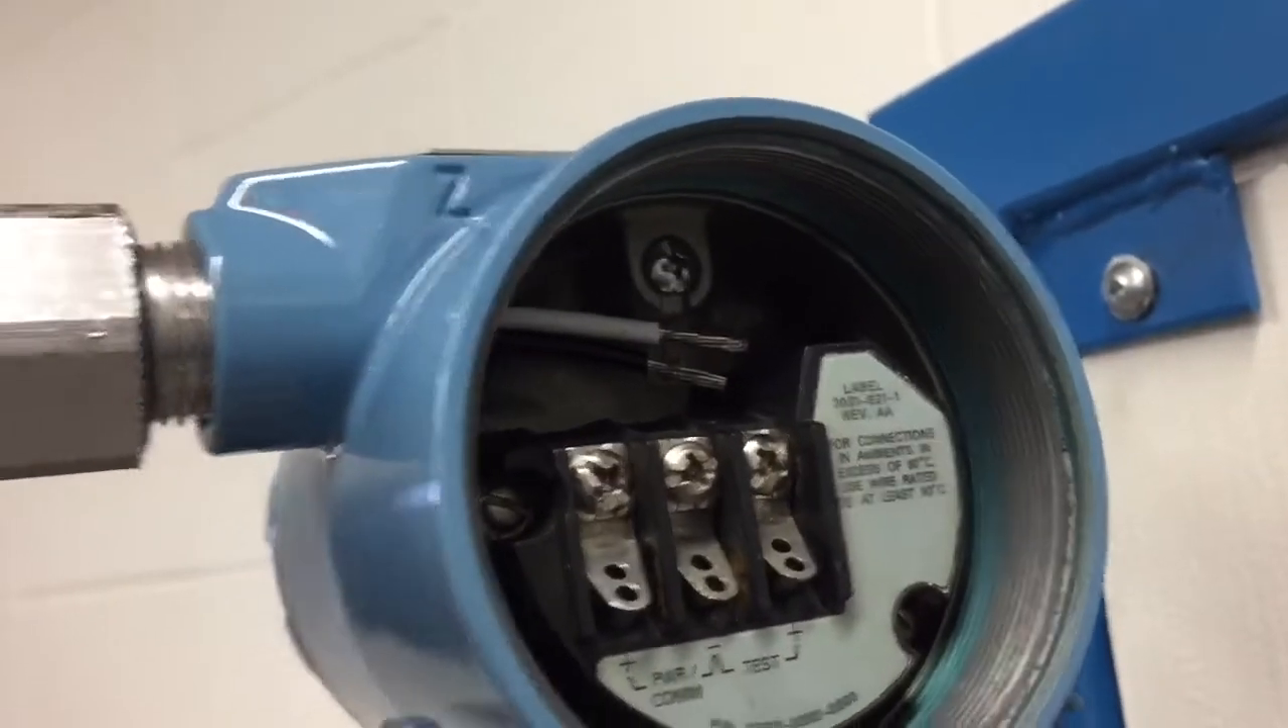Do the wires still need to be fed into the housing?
No.